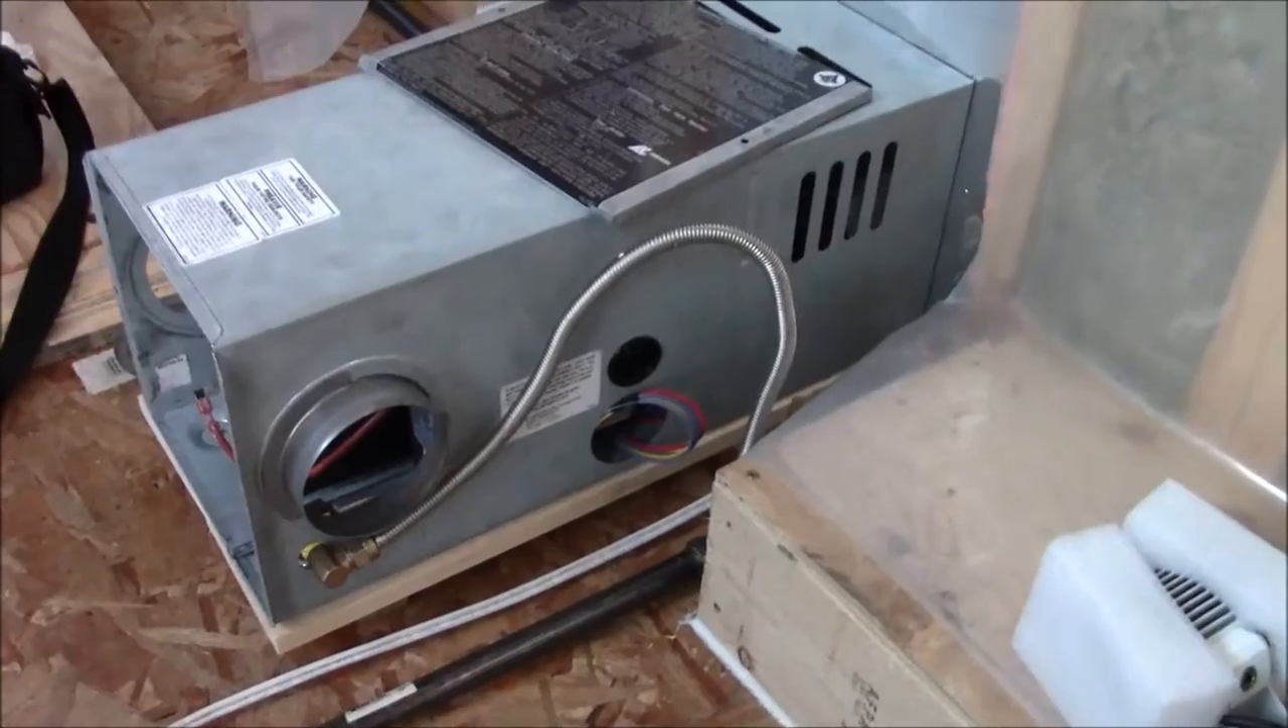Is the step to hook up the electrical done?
No.